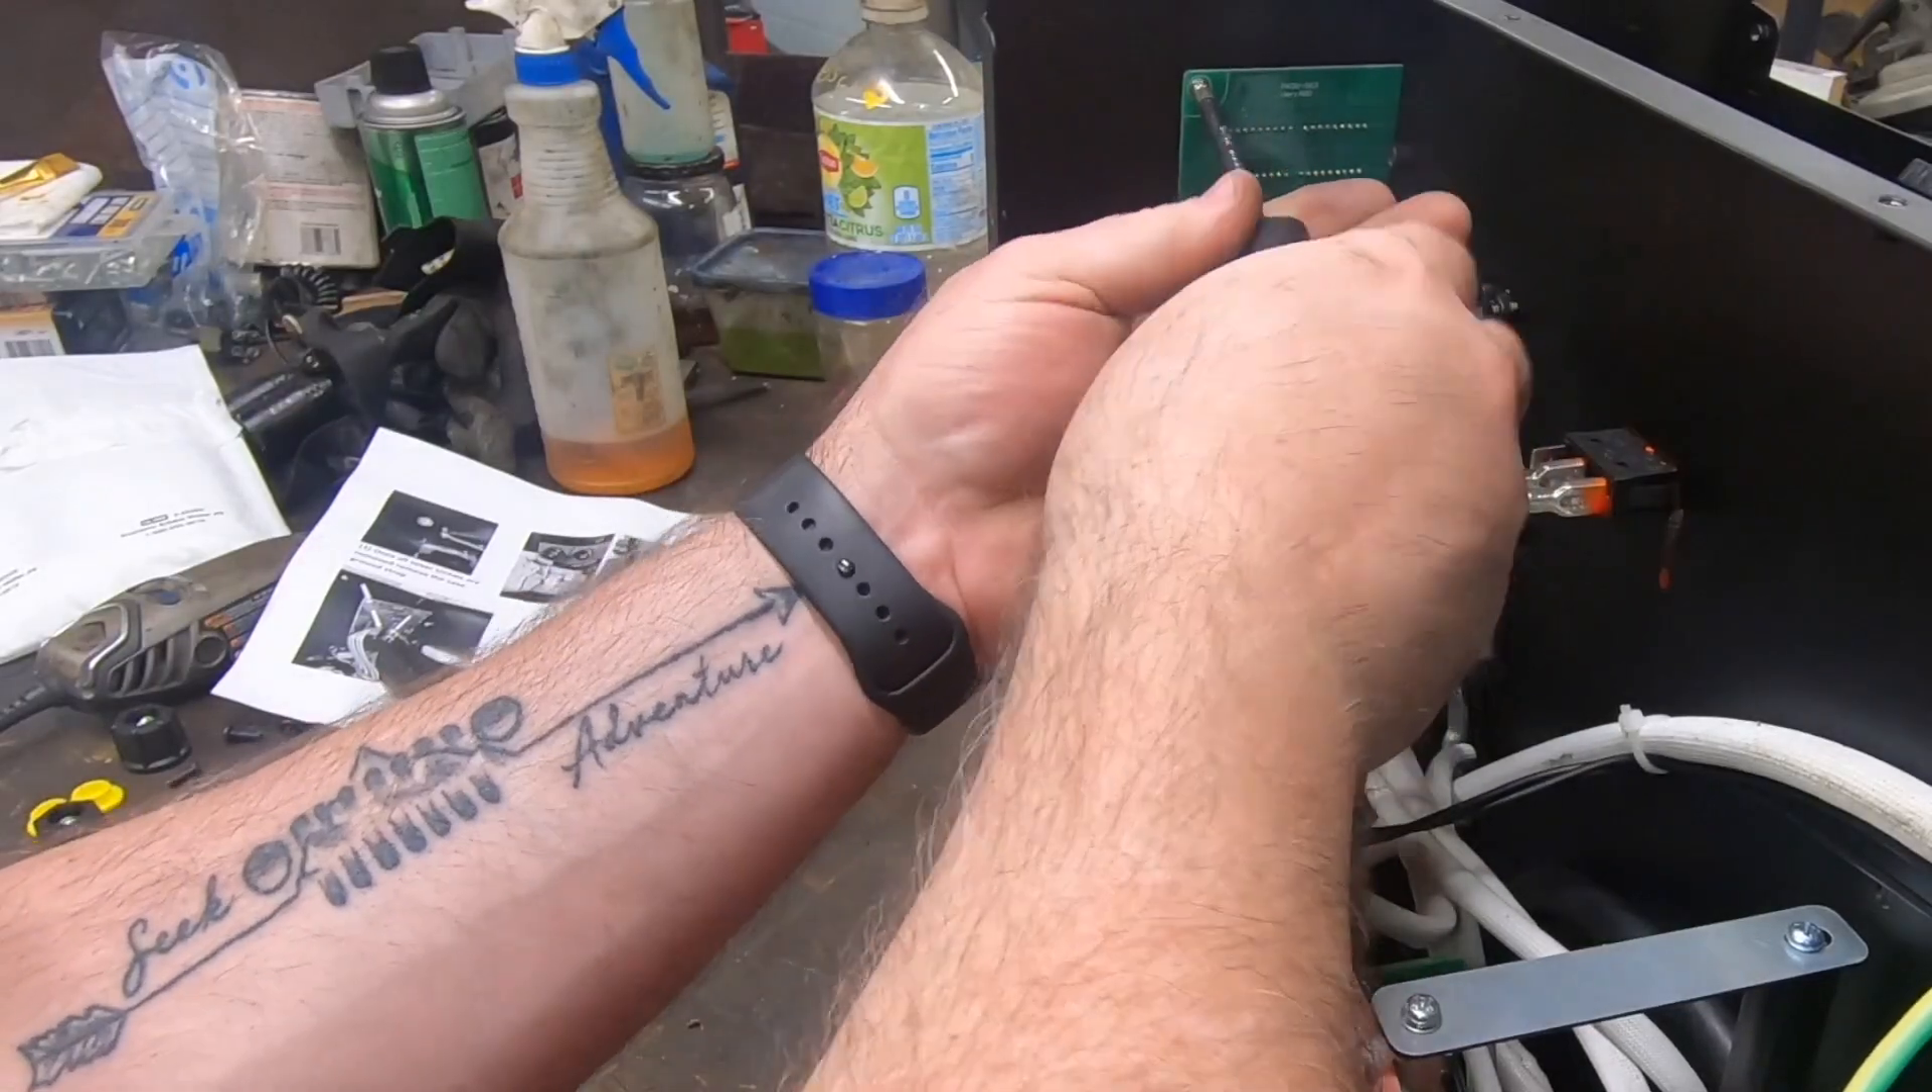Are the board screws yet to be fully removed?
Yes.